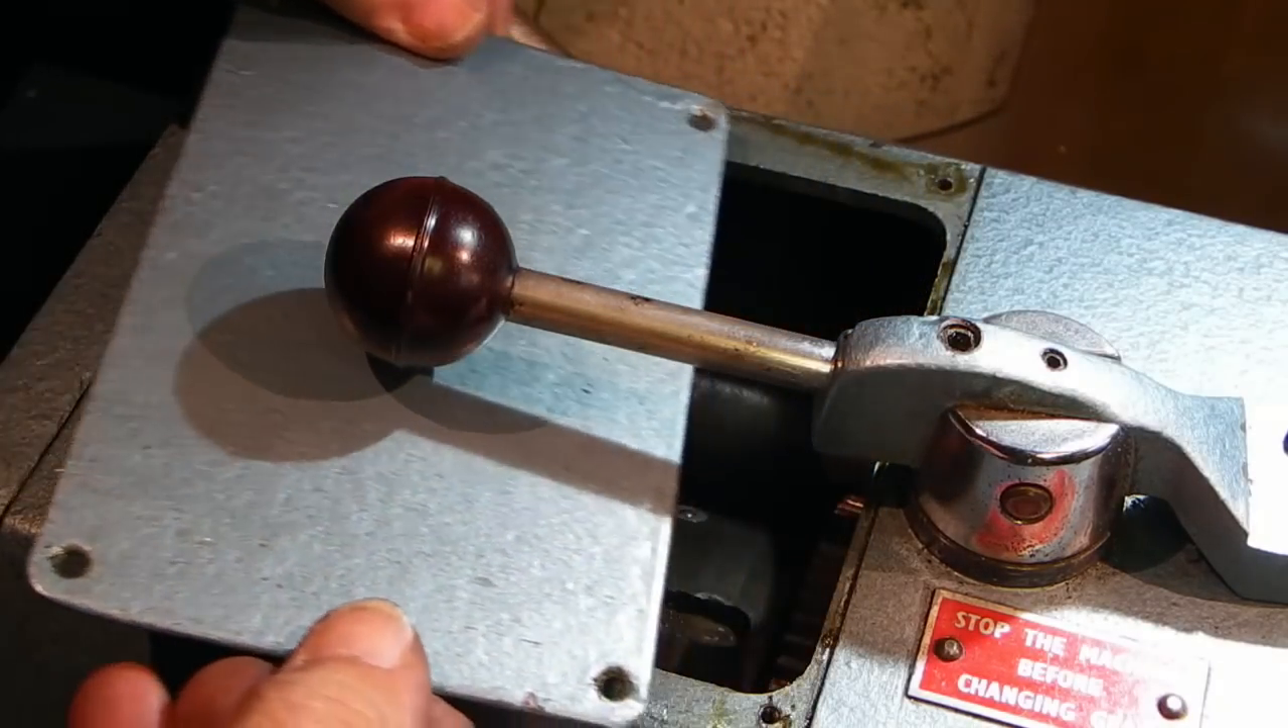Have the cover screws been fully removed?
Yes.